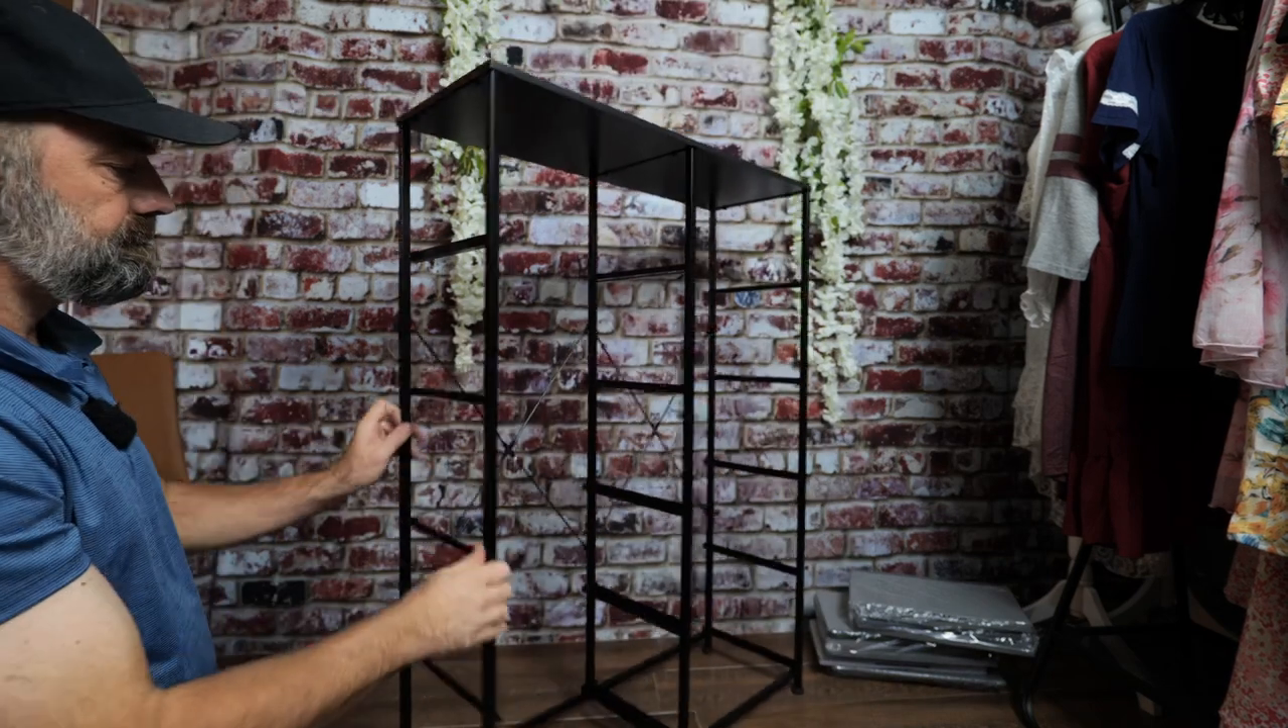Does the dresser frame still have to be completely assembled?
No.